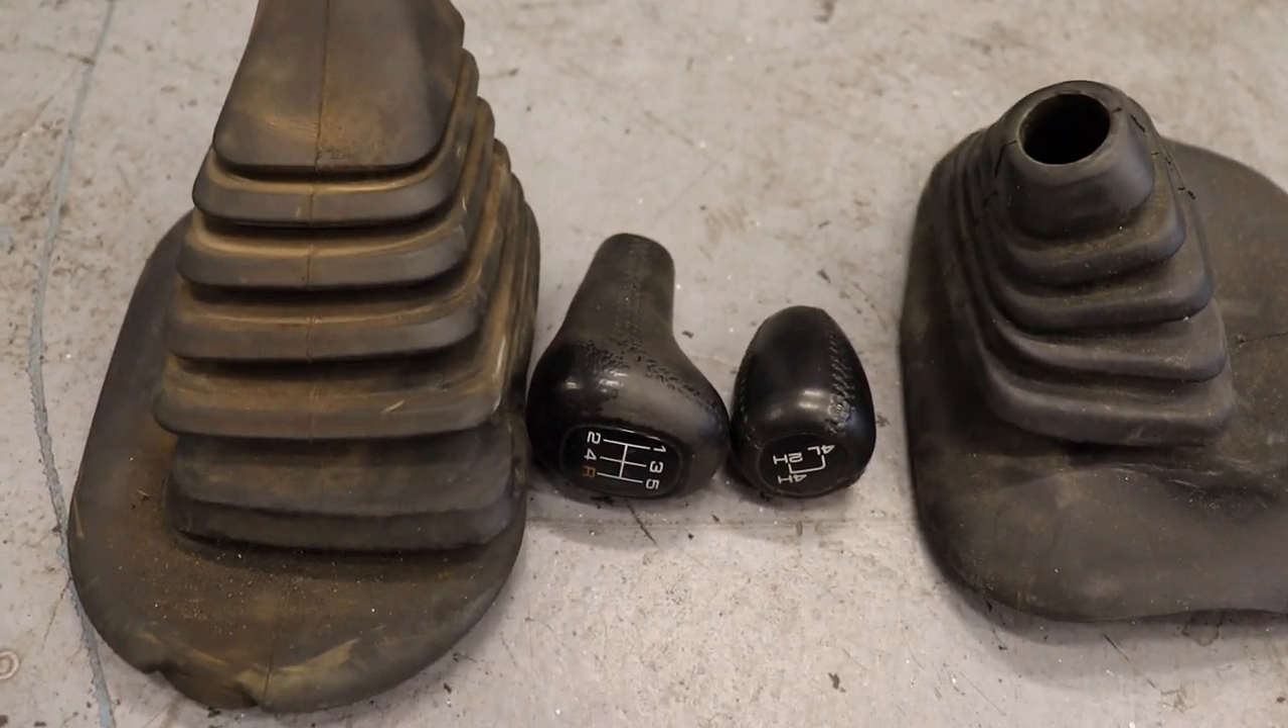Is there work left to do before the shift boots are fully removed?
No.